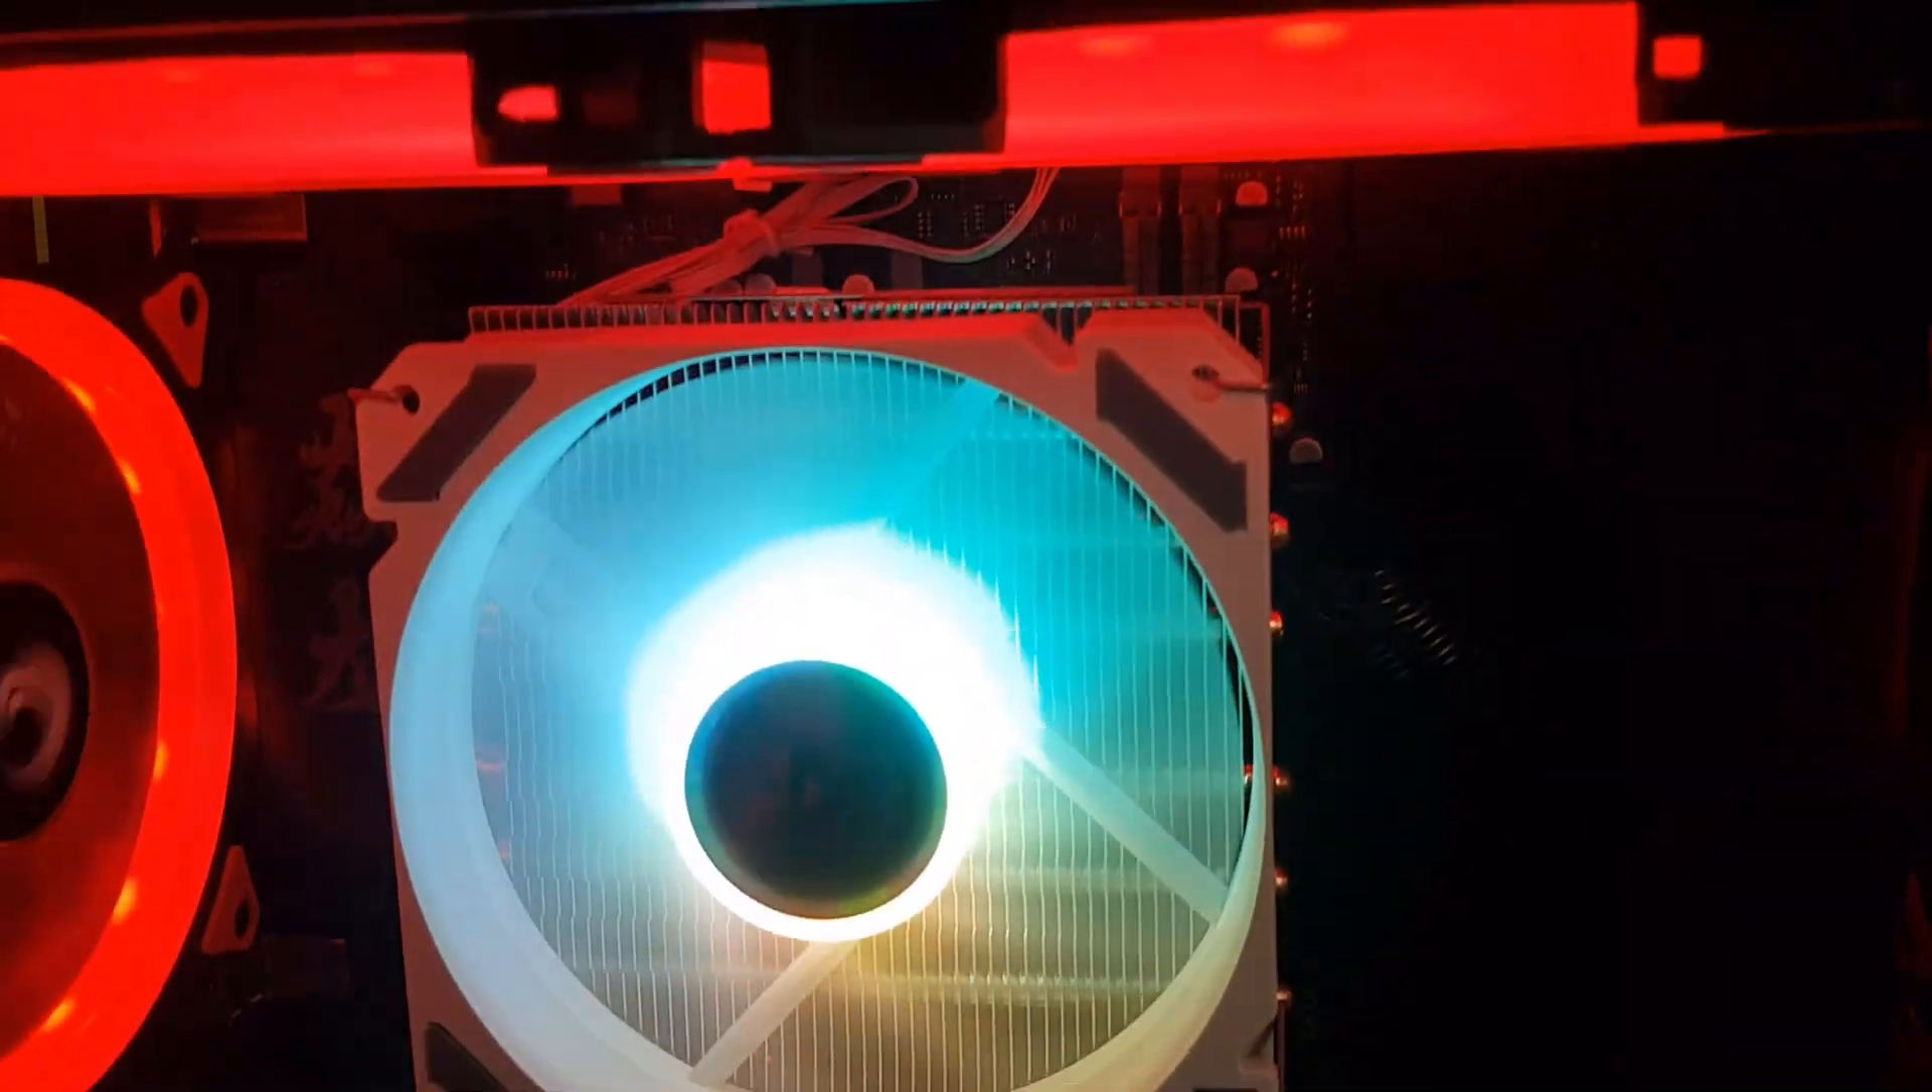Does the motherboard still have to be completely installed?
No.